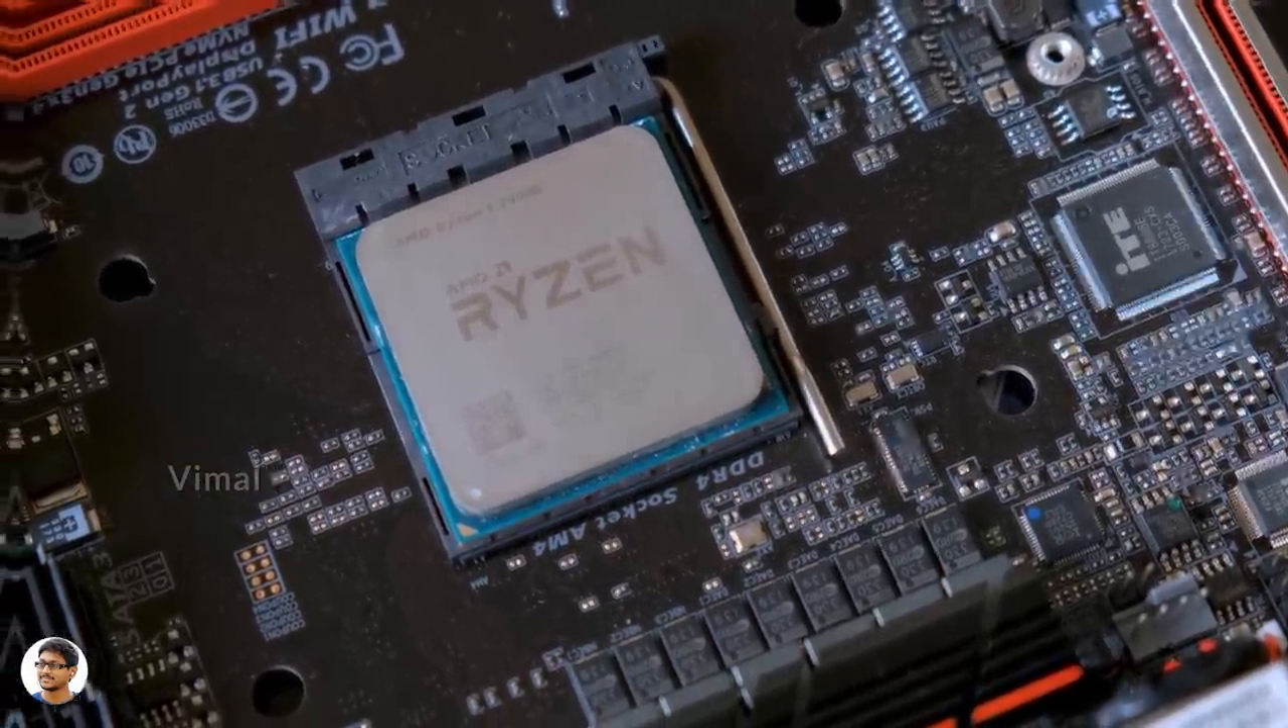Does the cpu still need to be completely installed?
No.